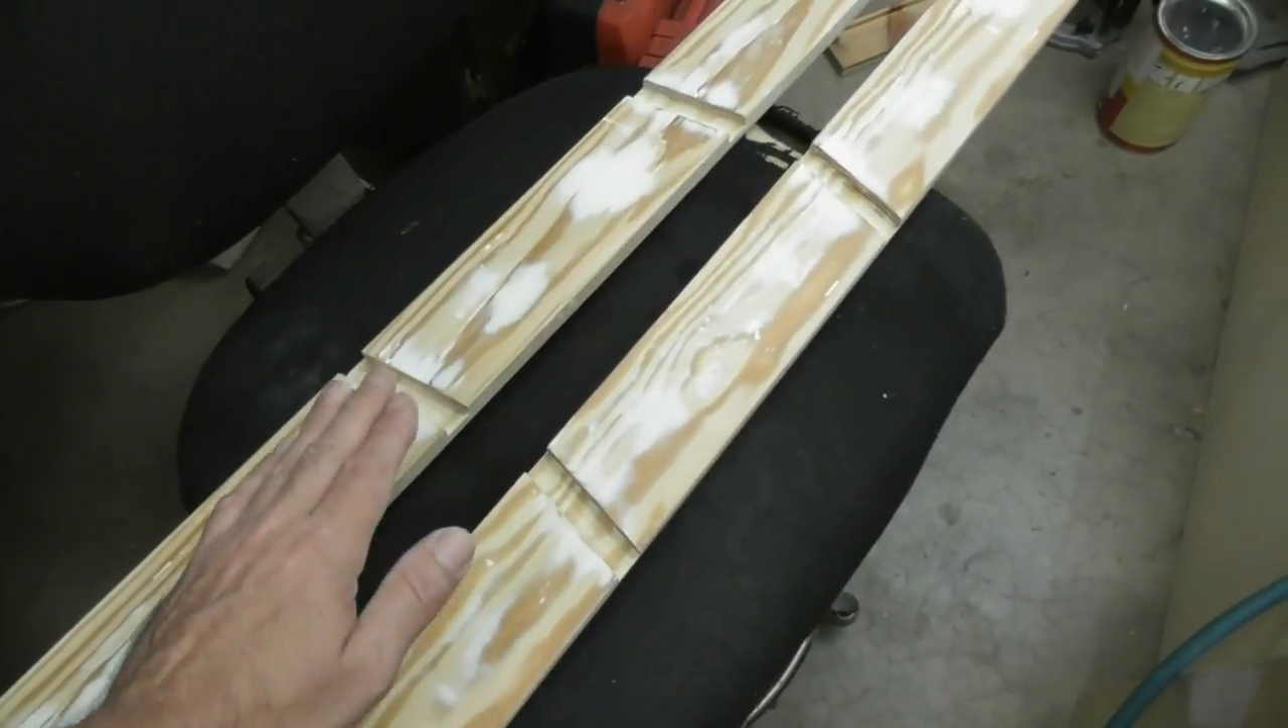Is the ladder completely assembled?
No.